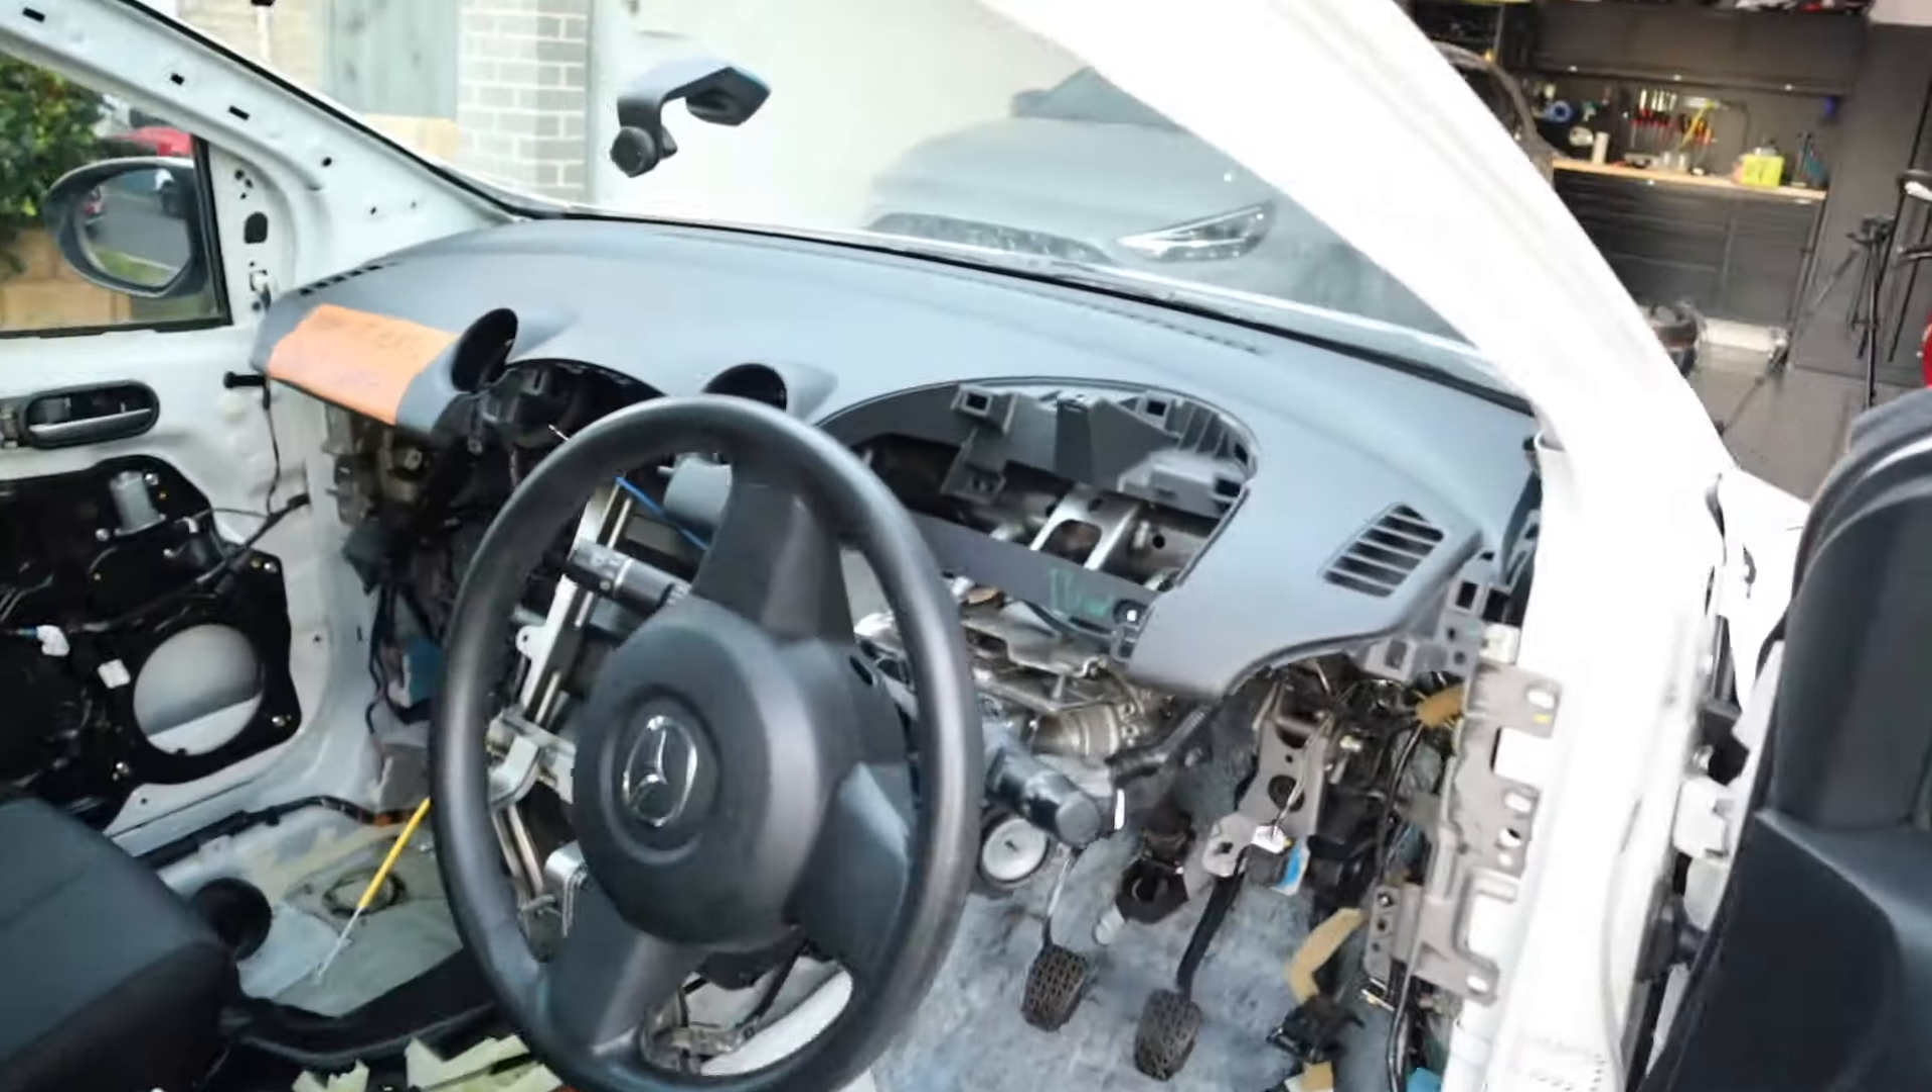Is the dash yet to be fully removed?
Yes.